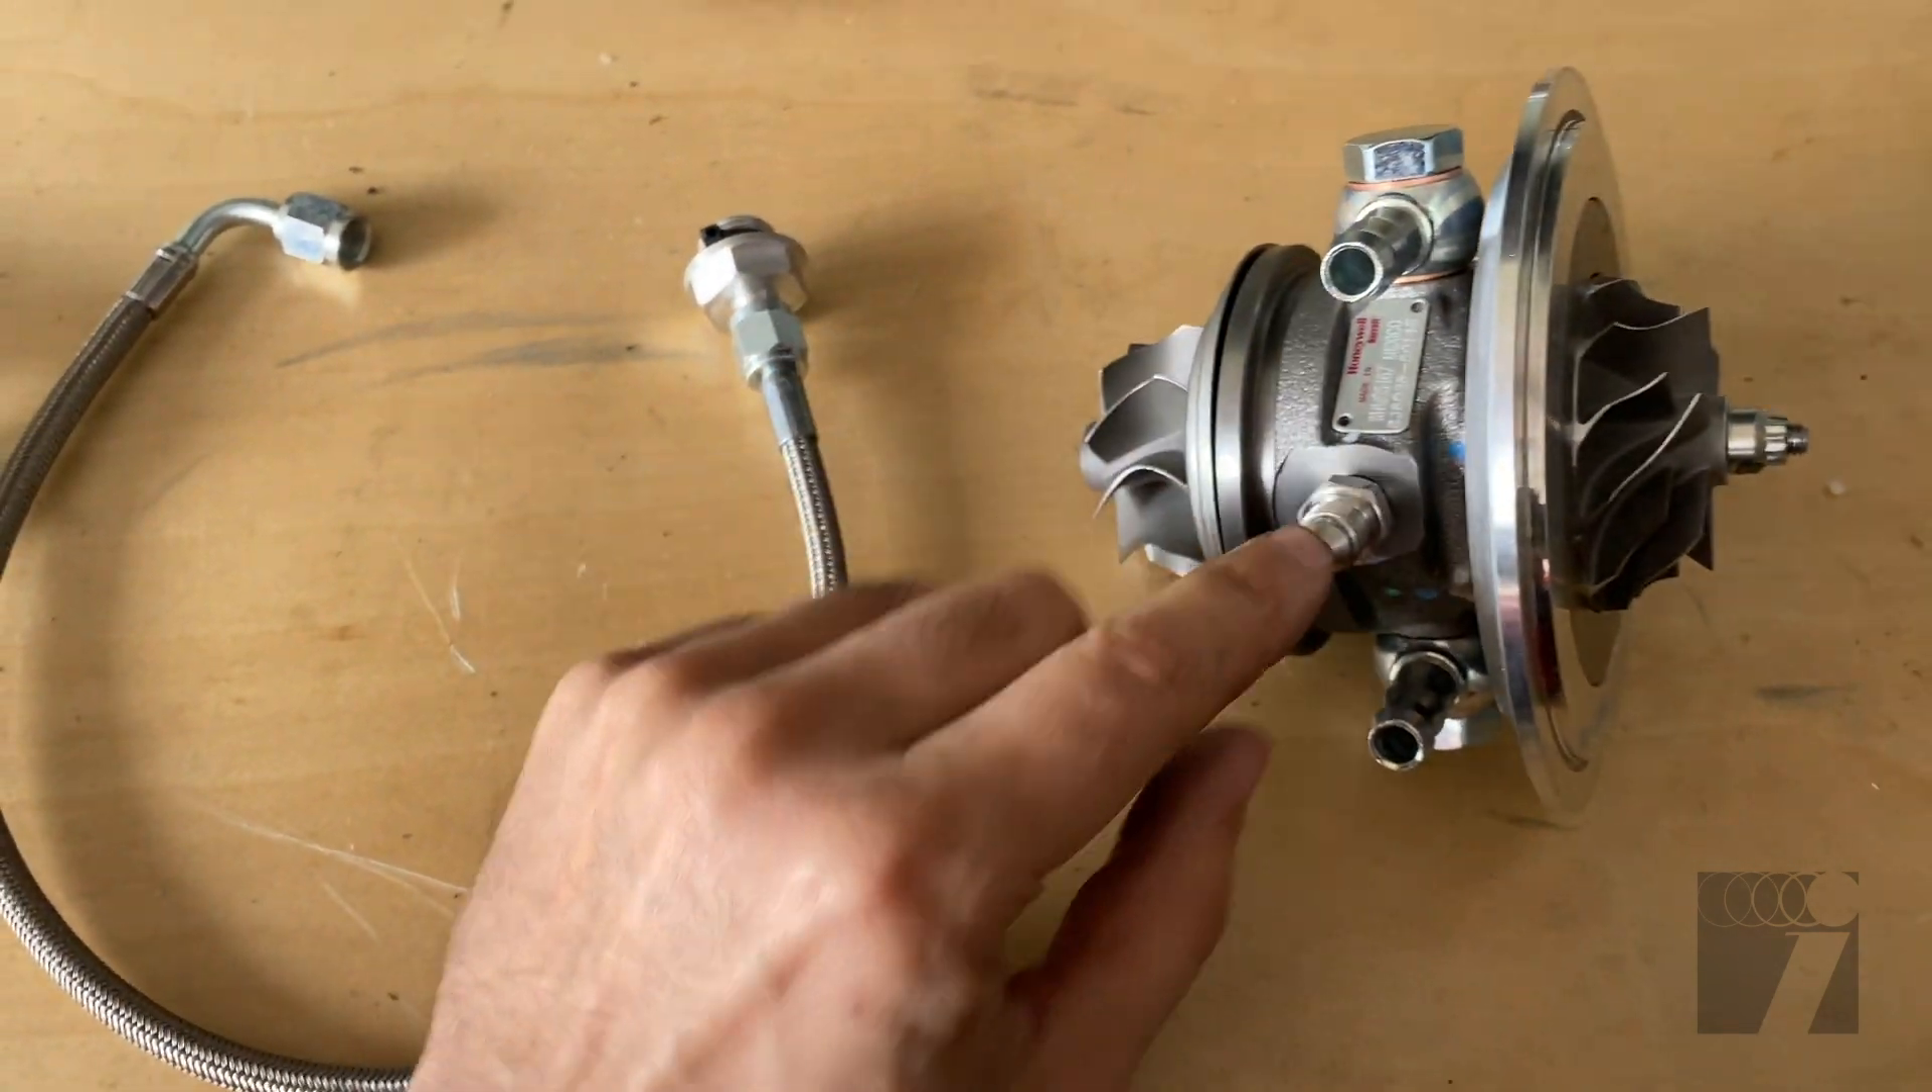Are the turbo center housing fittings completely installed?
Yes.